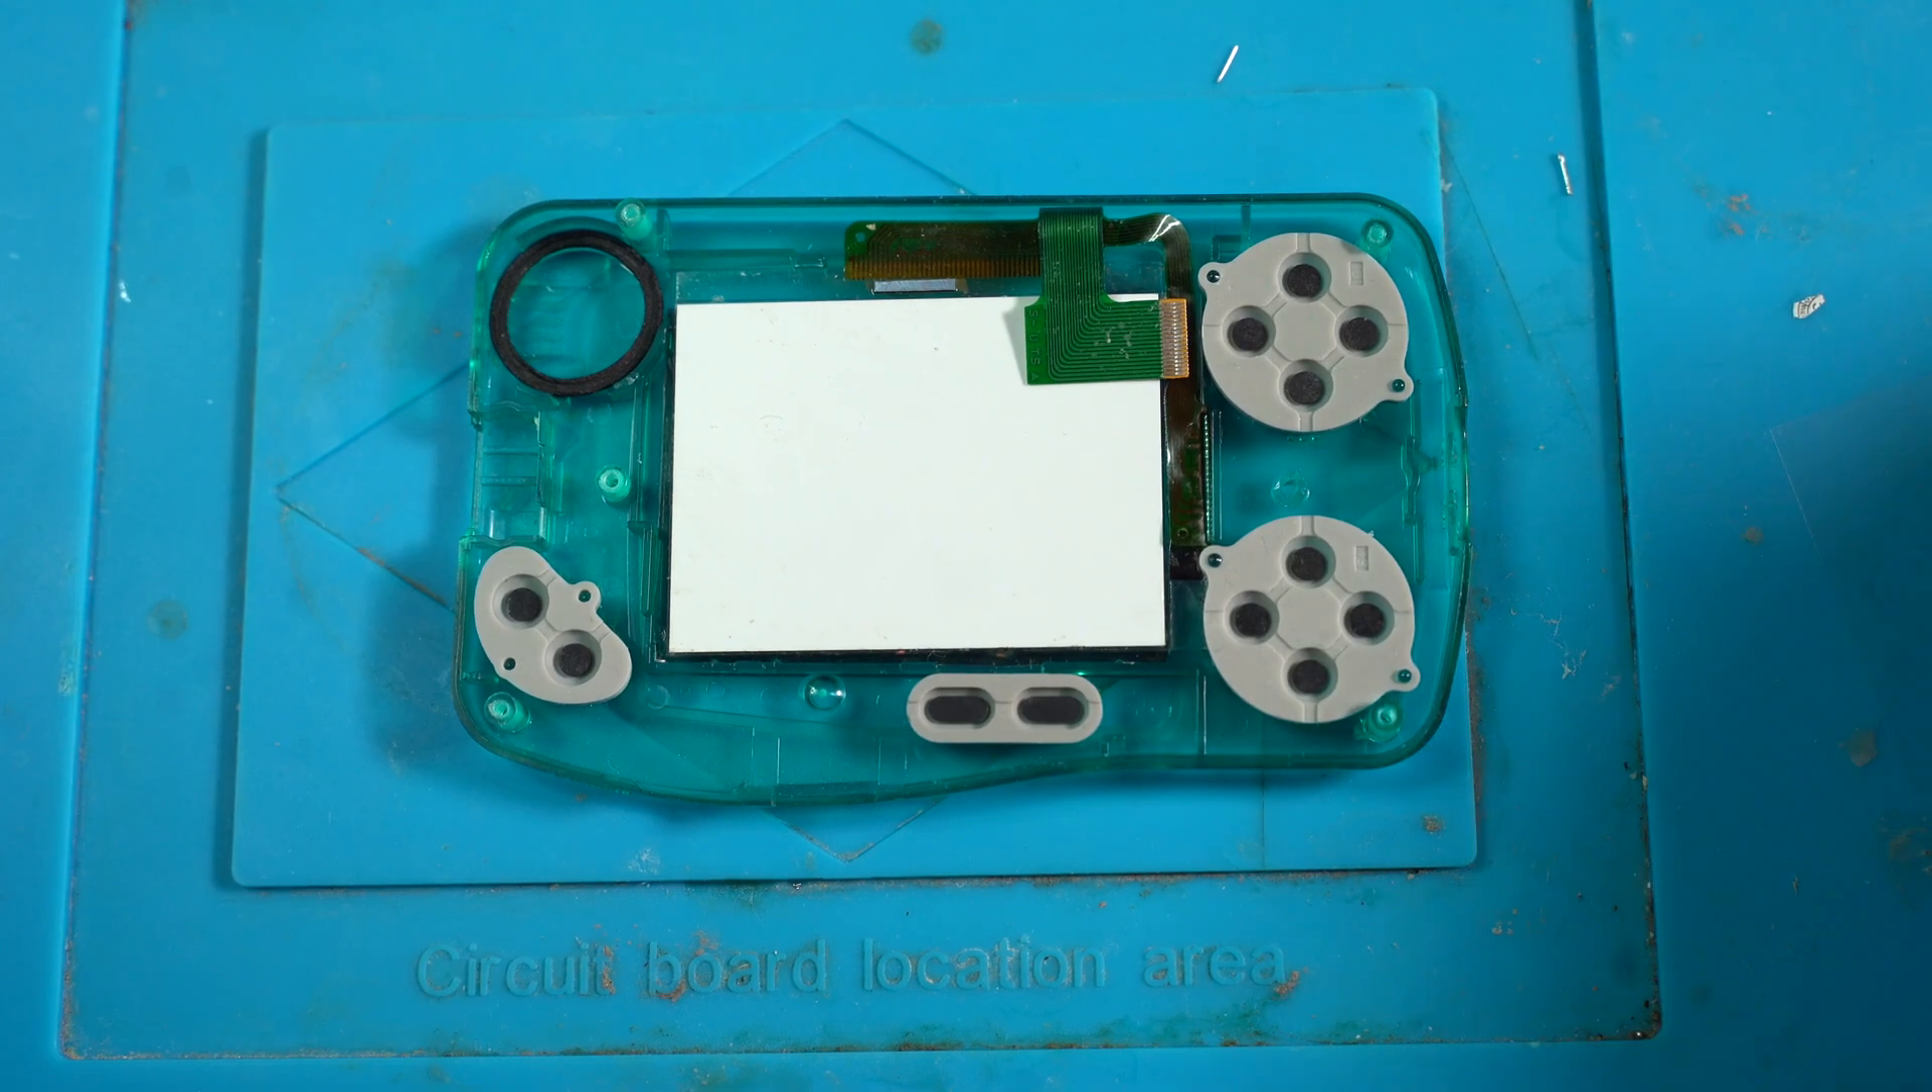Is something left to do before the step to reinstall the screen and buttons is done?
No.